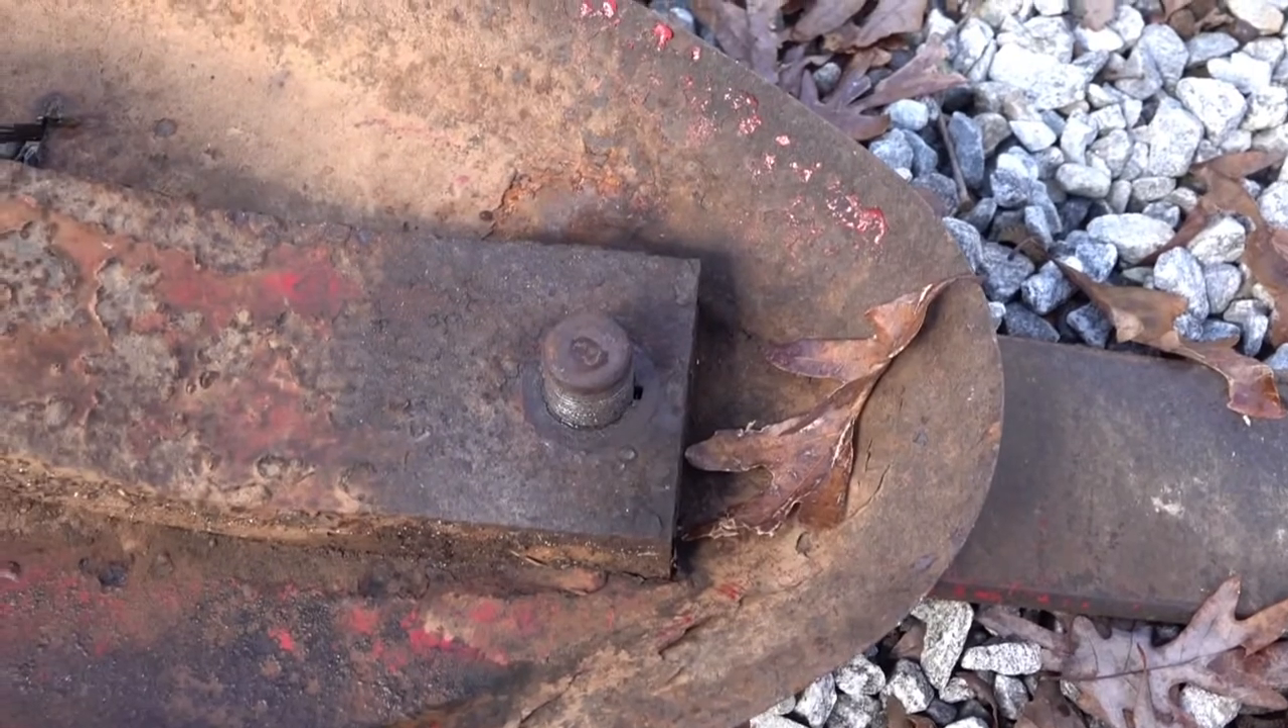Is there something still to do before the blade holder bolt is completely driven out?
Yes.